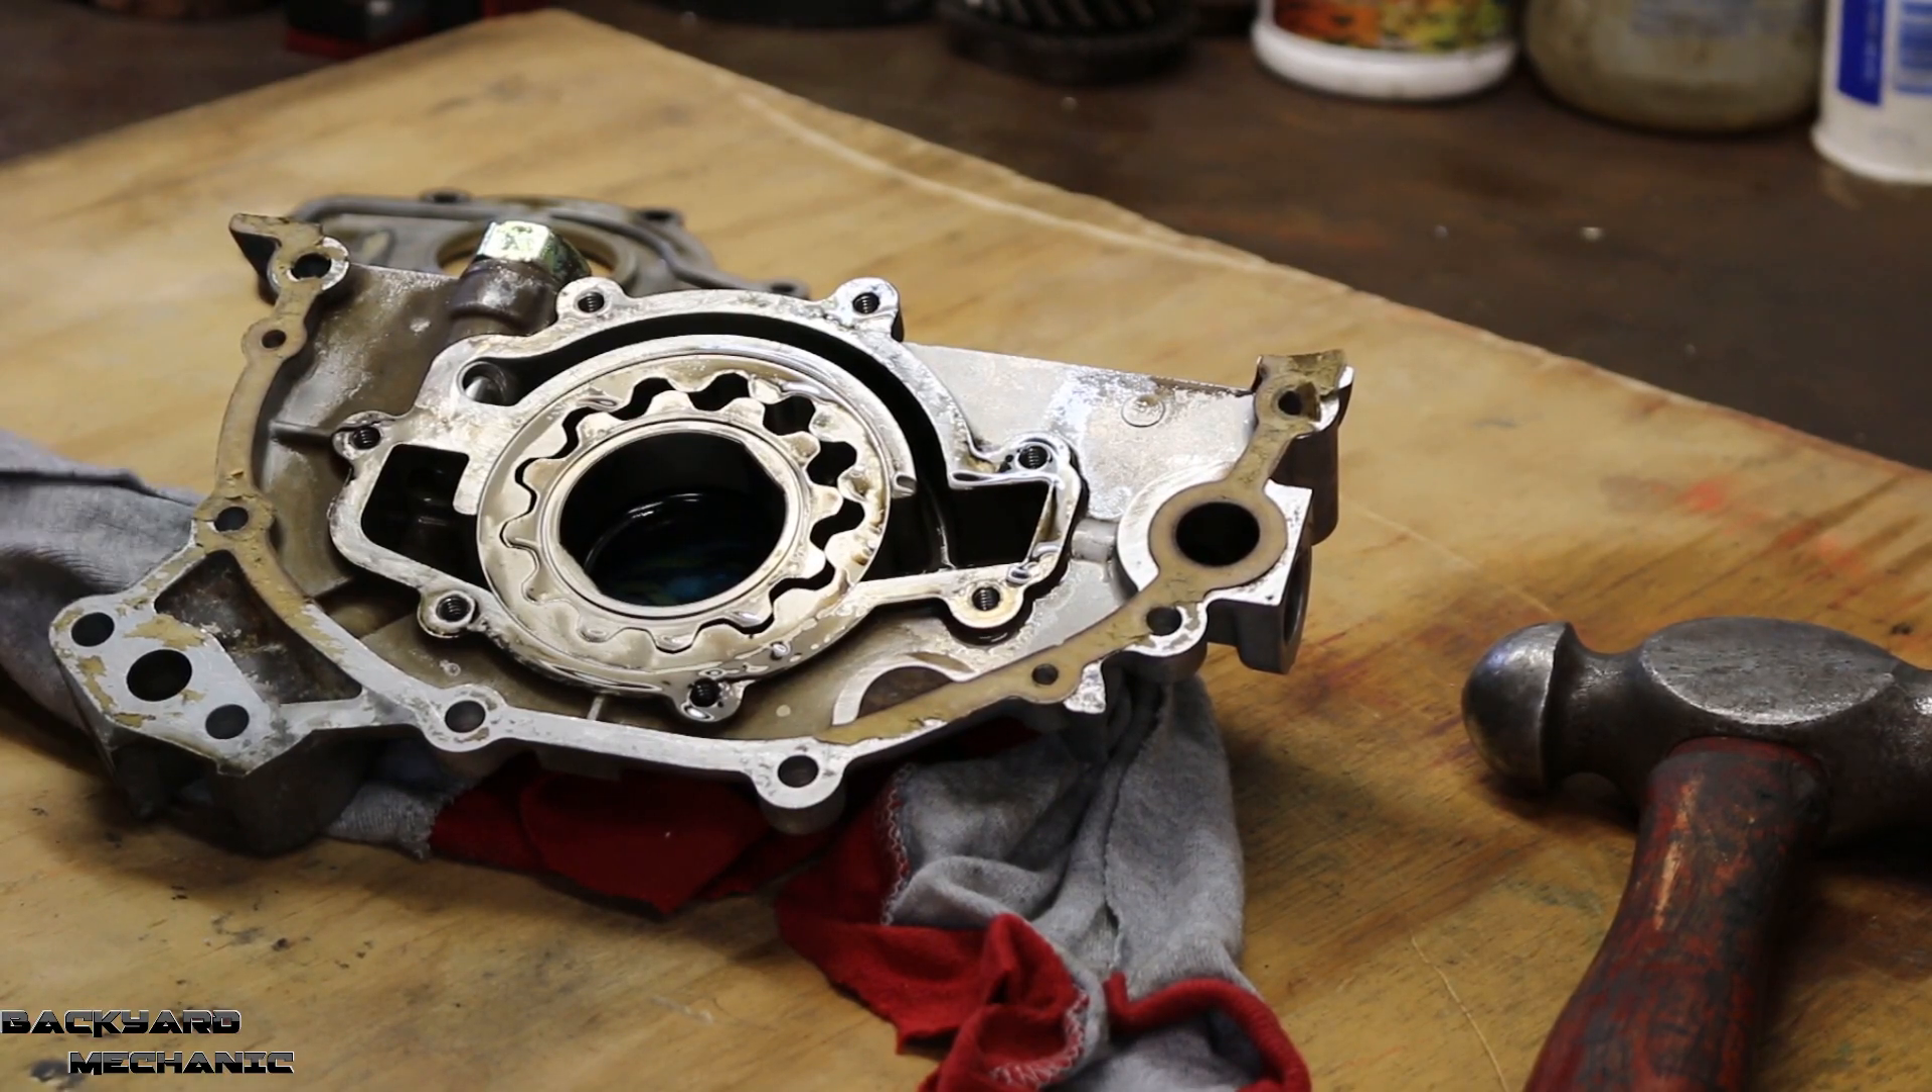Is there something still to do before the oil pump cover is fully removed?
No.